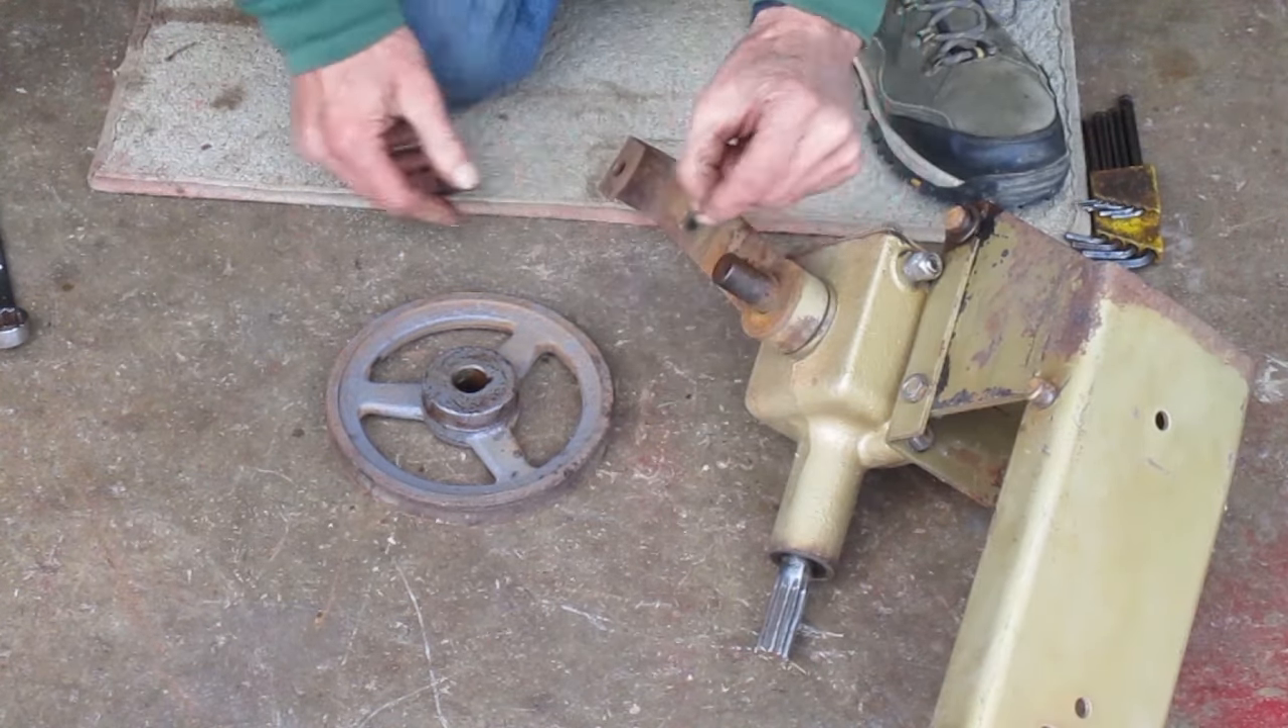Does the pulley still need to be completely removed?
No.